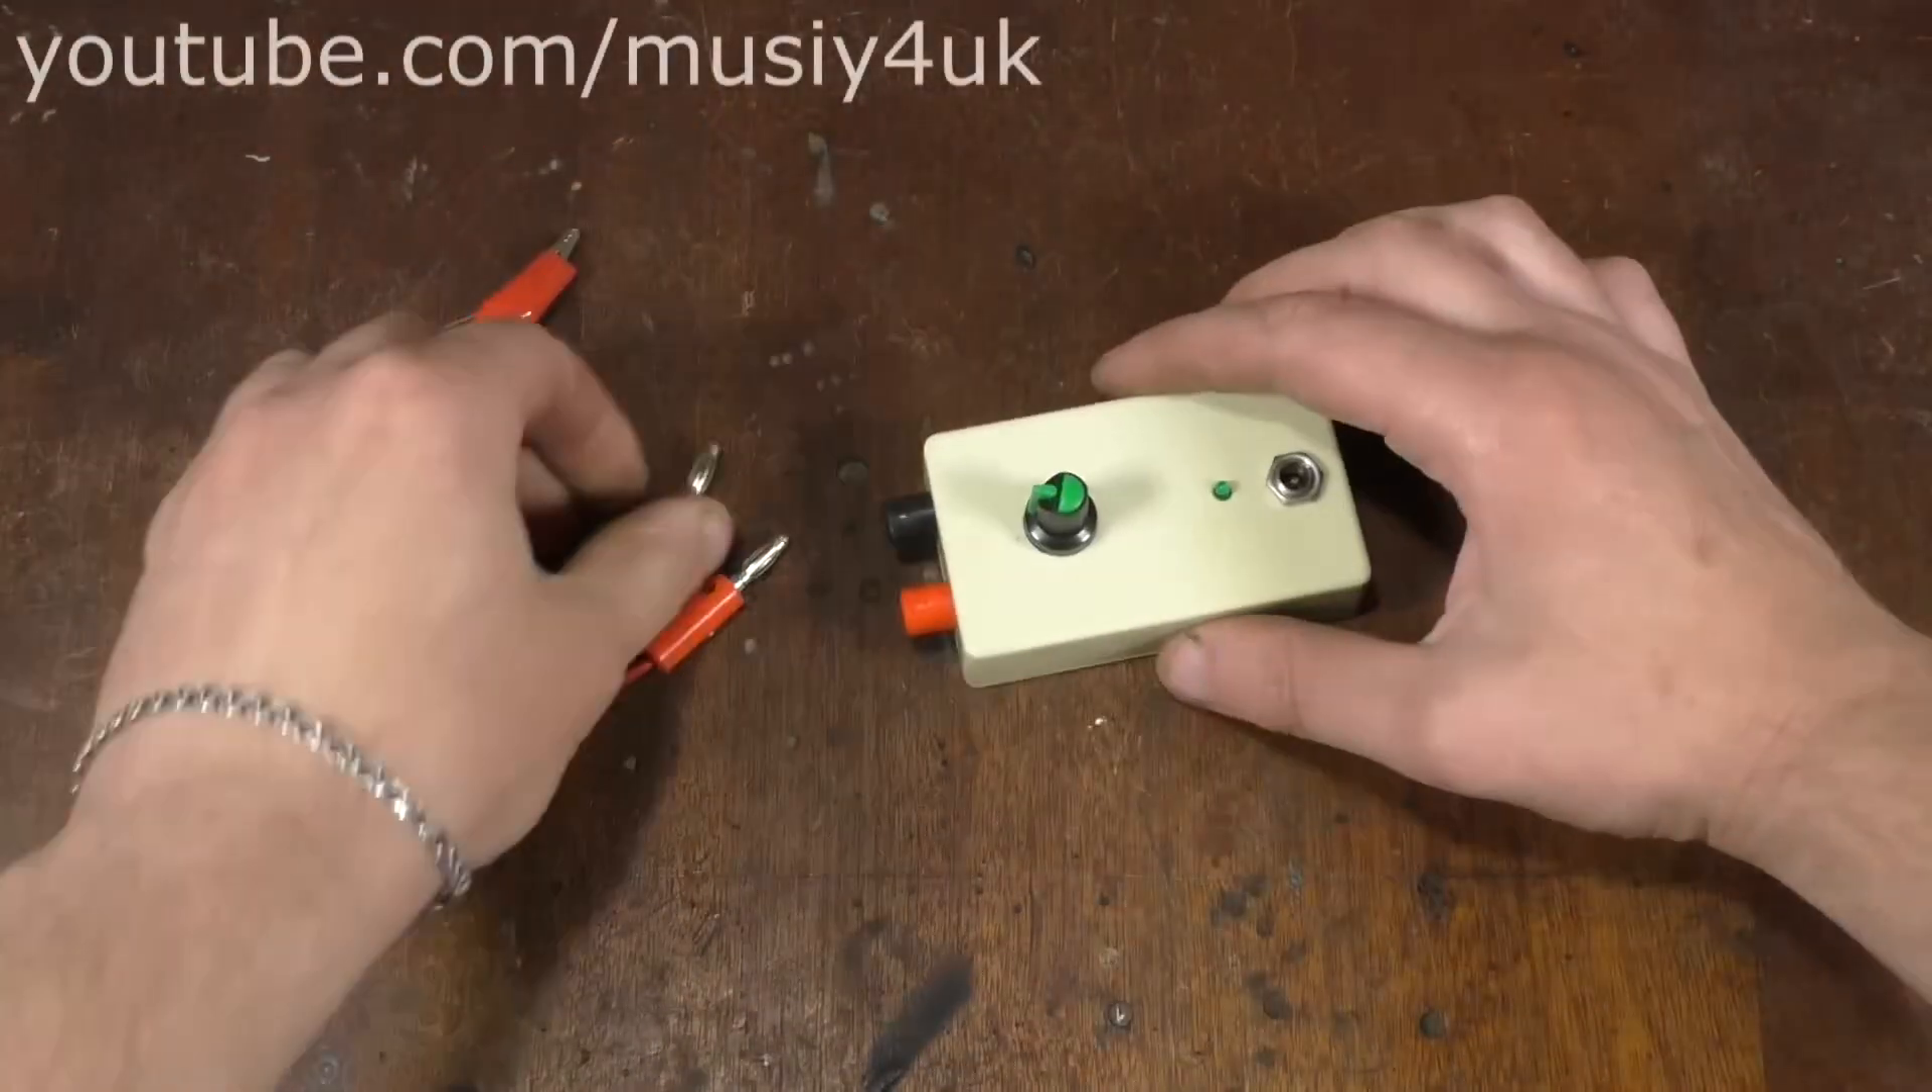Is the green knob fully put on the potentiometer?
Yes.